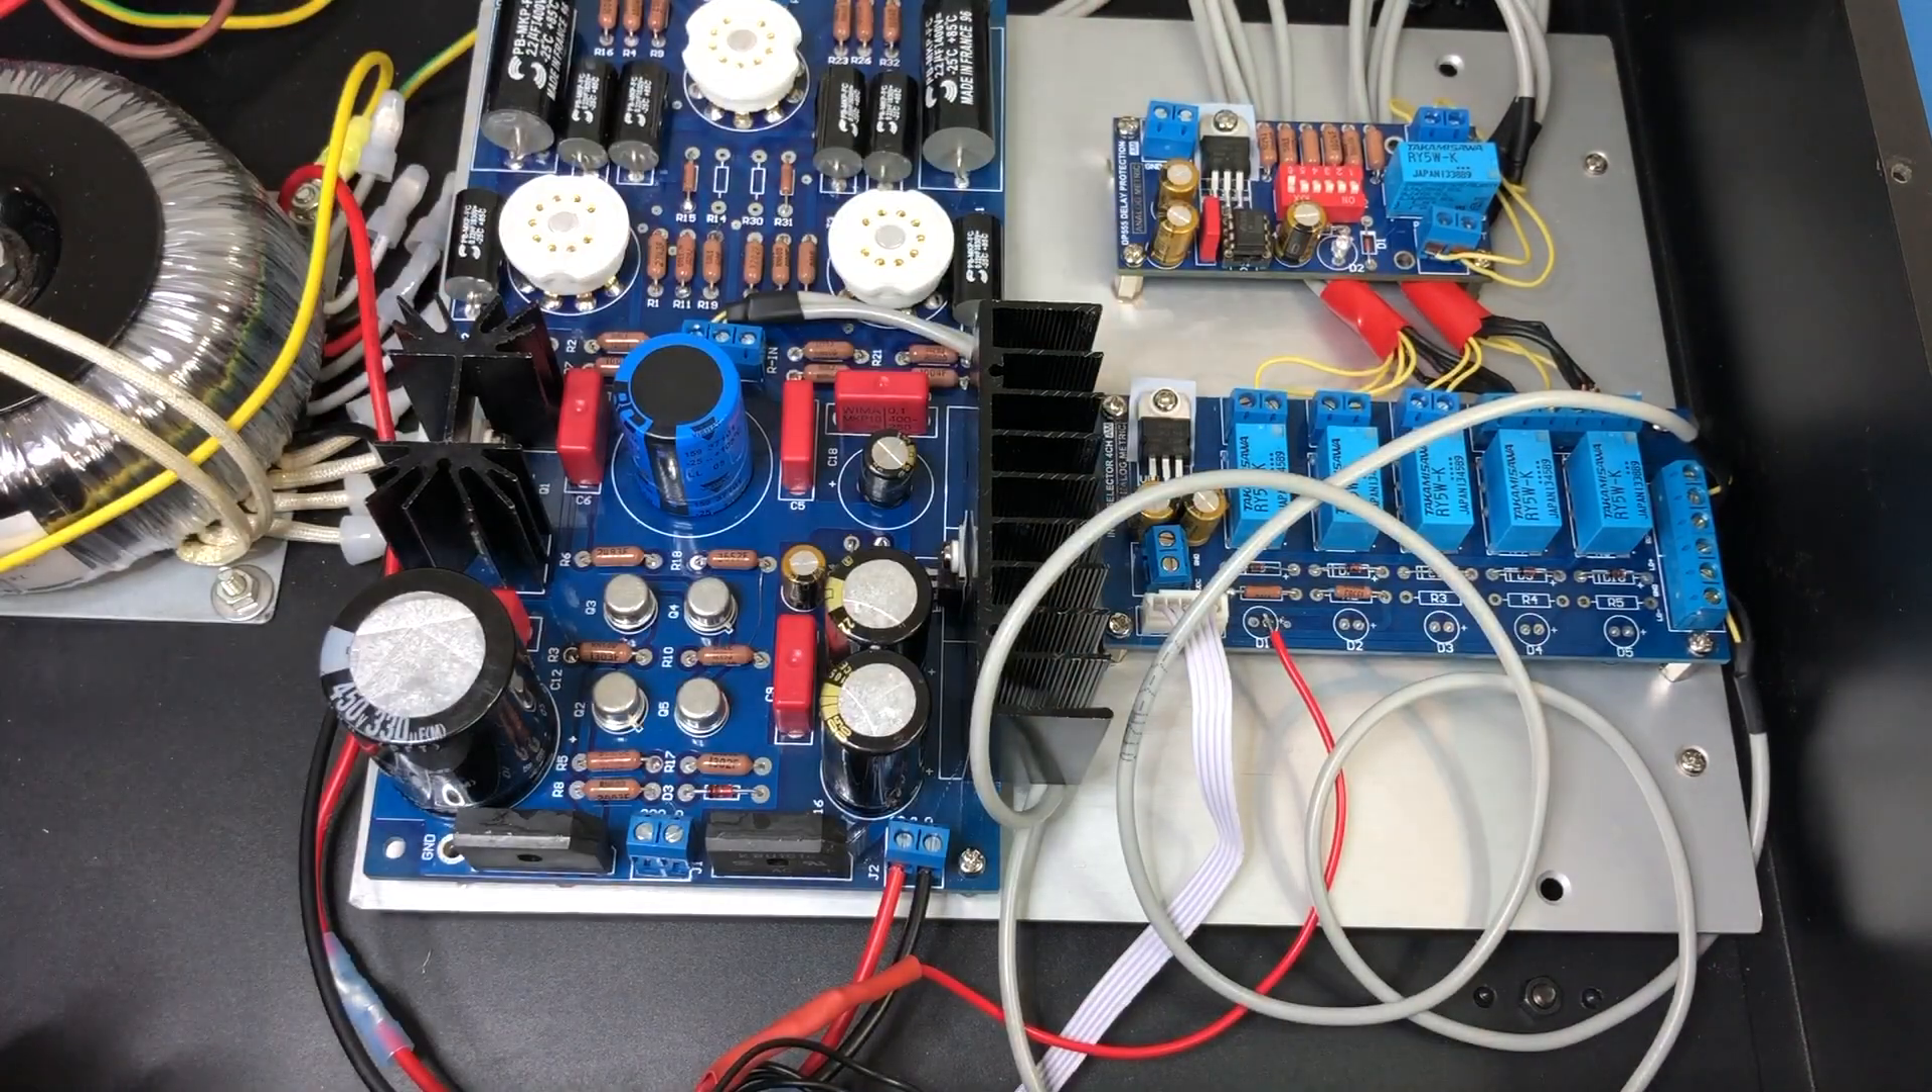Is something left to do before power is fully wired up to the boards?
Yes.